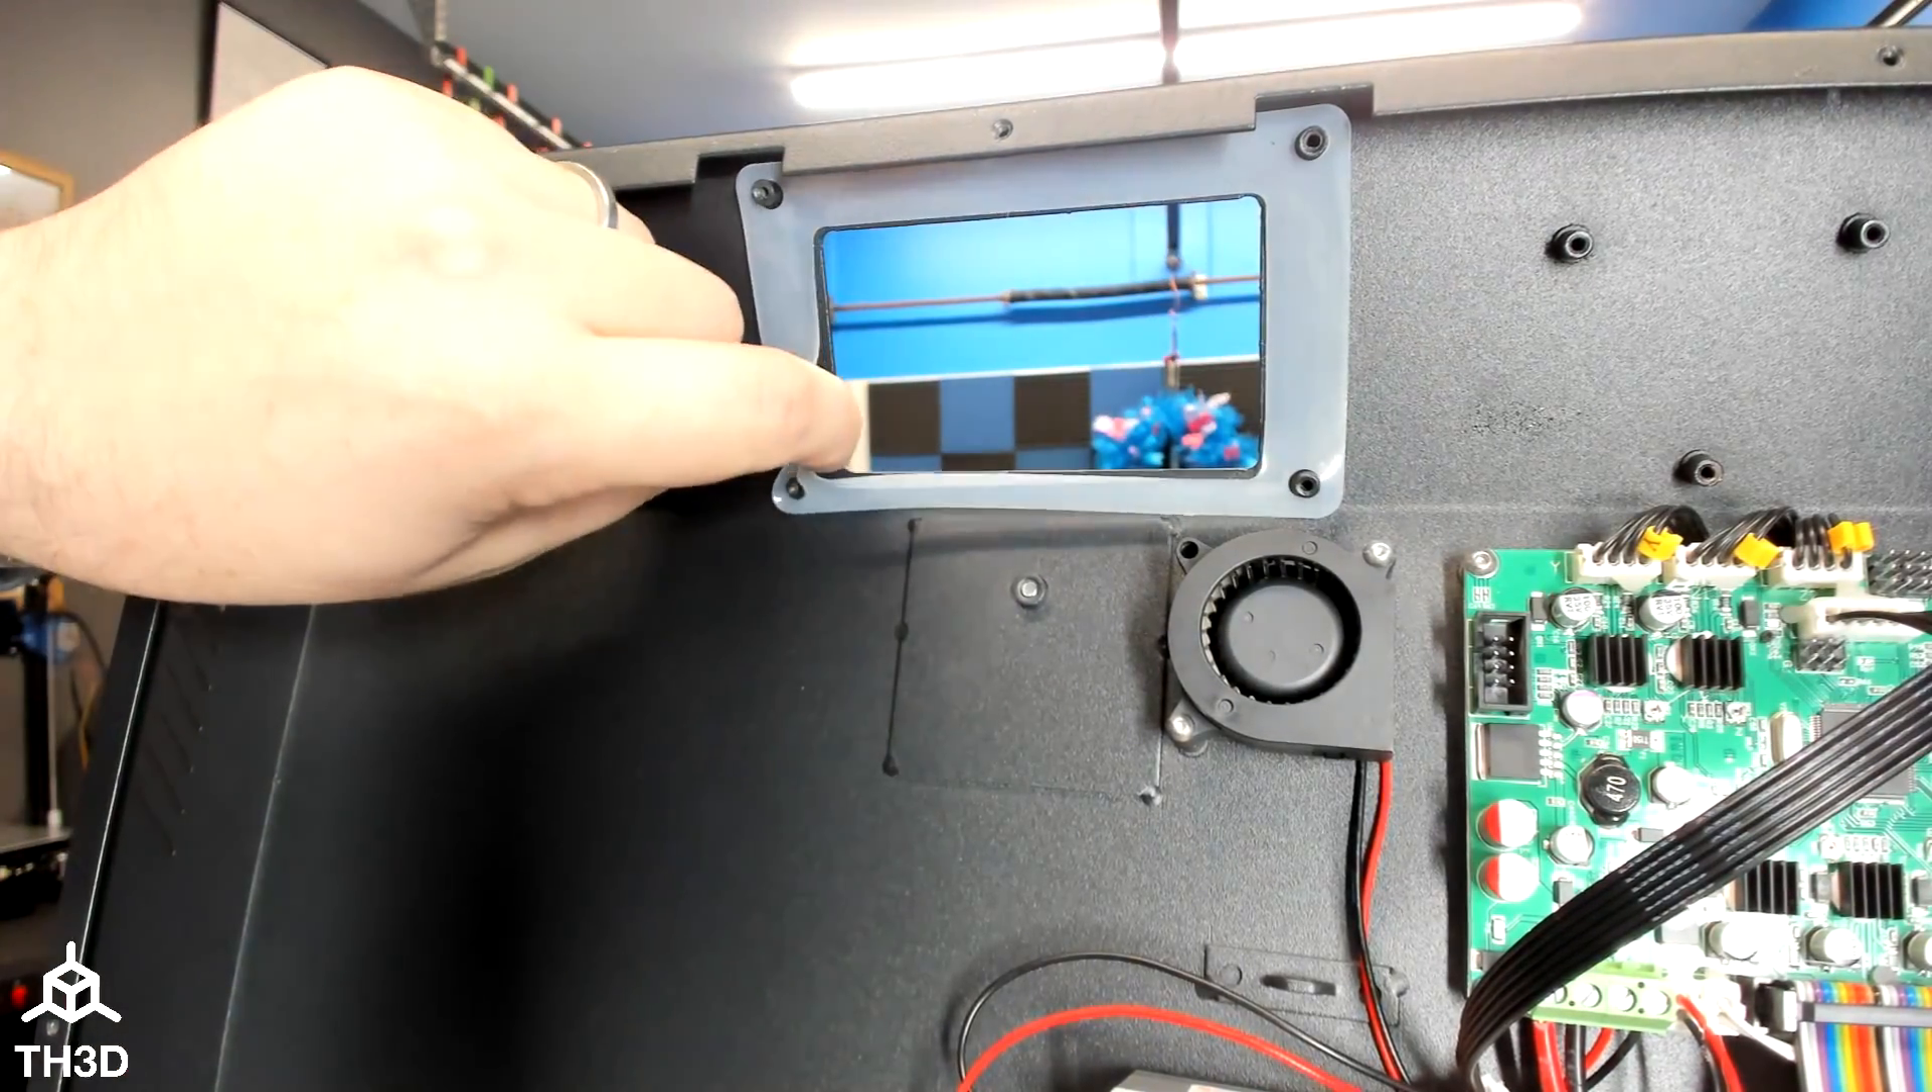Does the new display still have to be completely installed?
Yes.